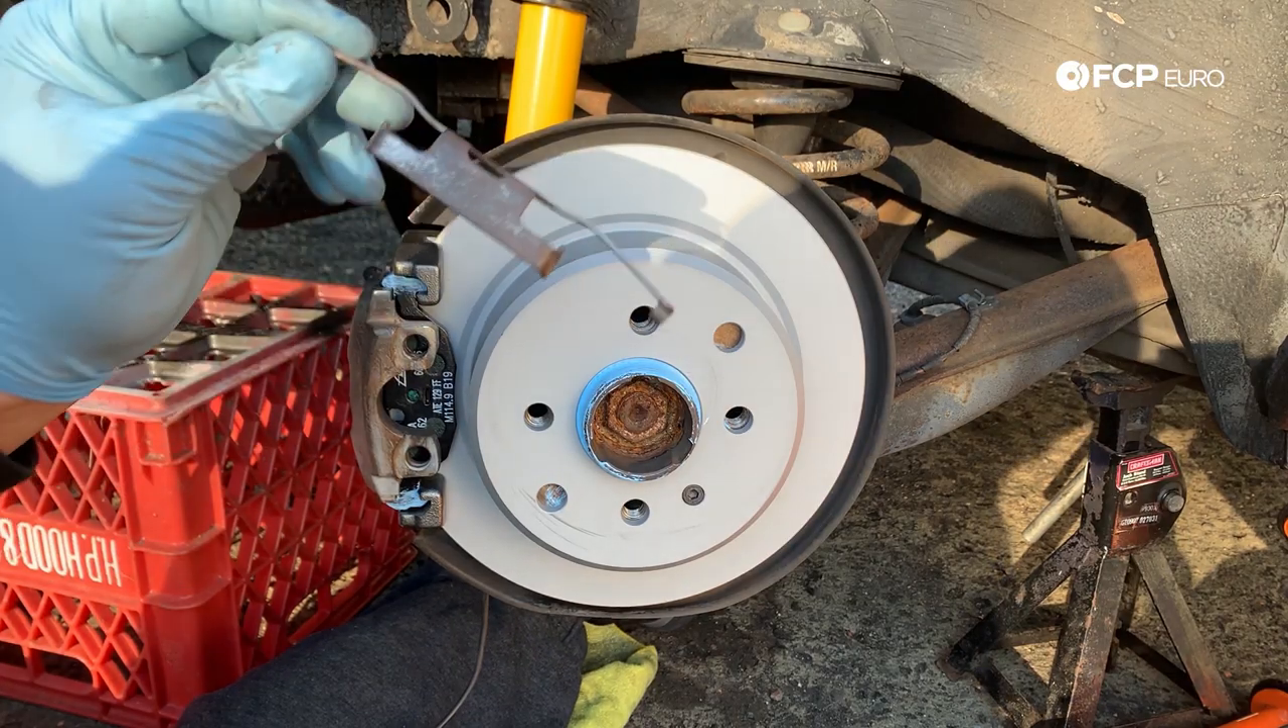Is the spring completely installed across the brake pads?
No.